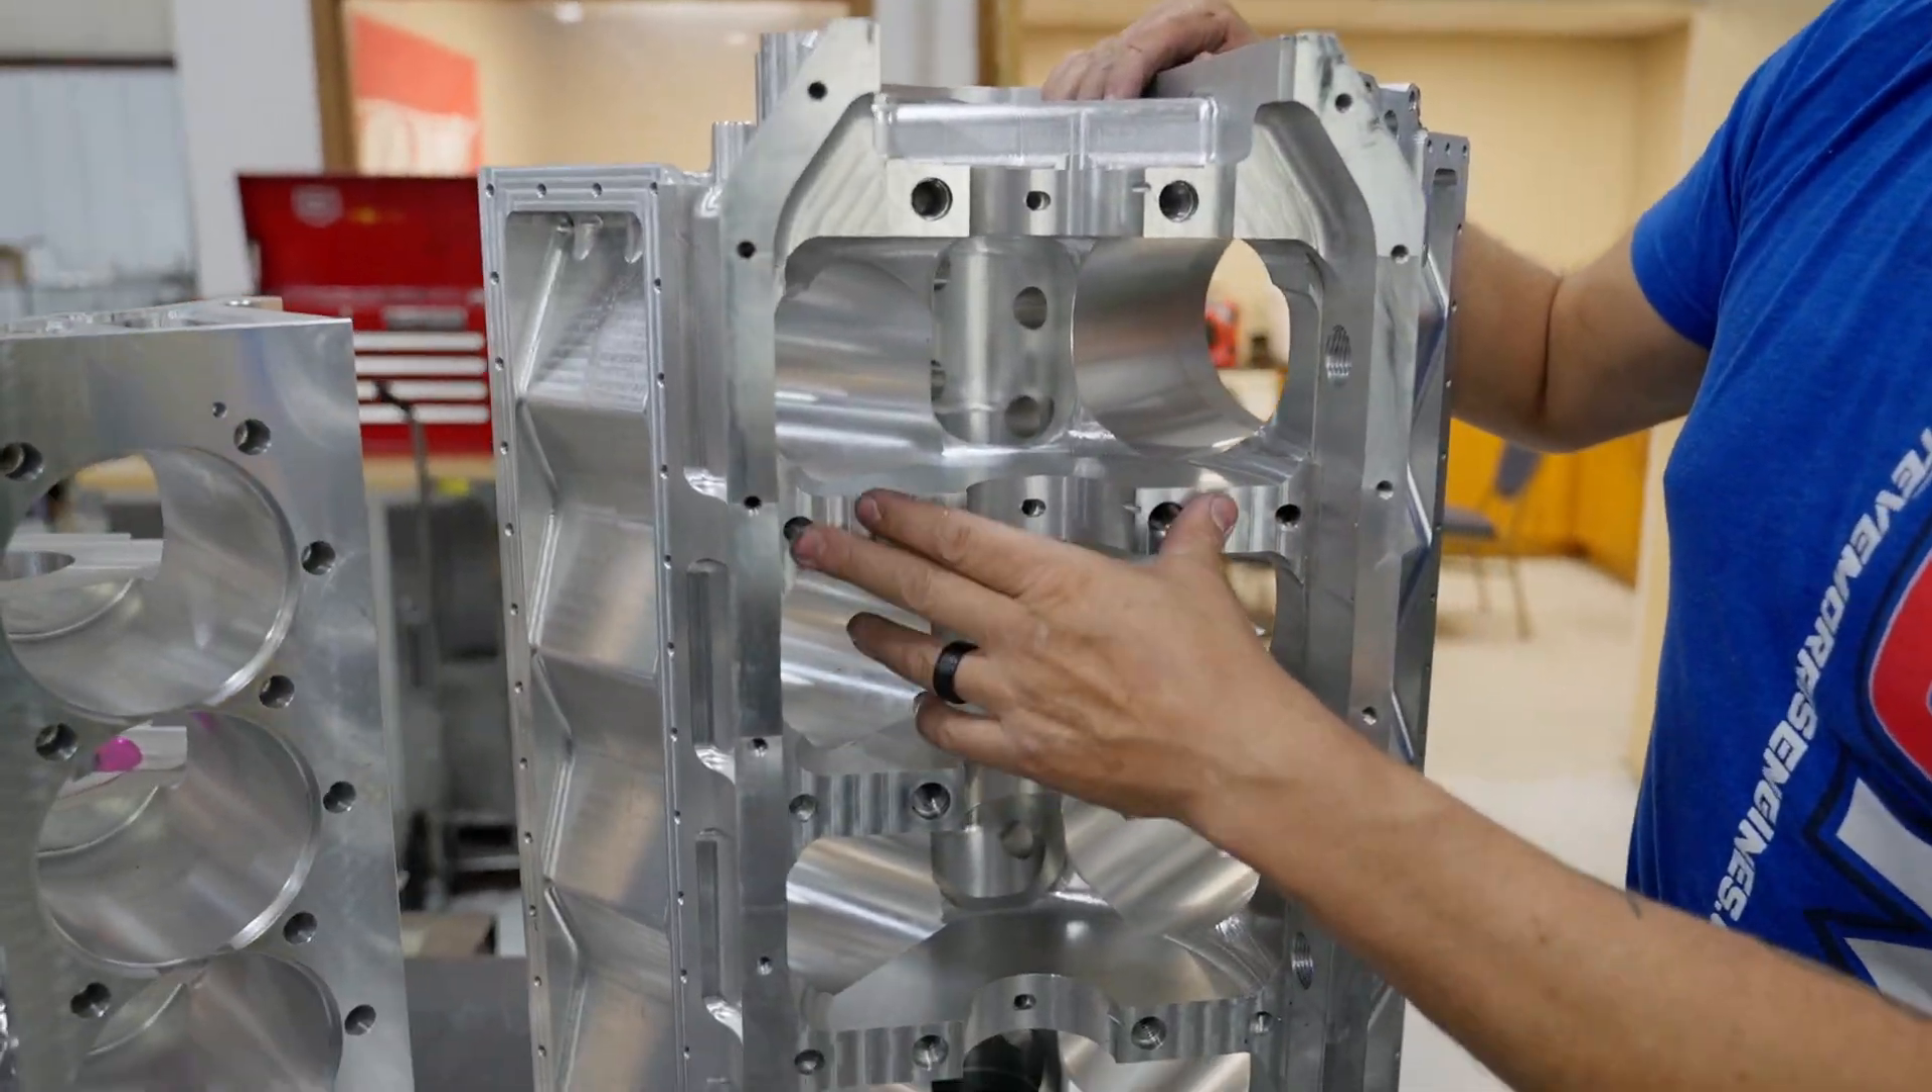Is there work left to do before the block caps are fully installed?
Yes.